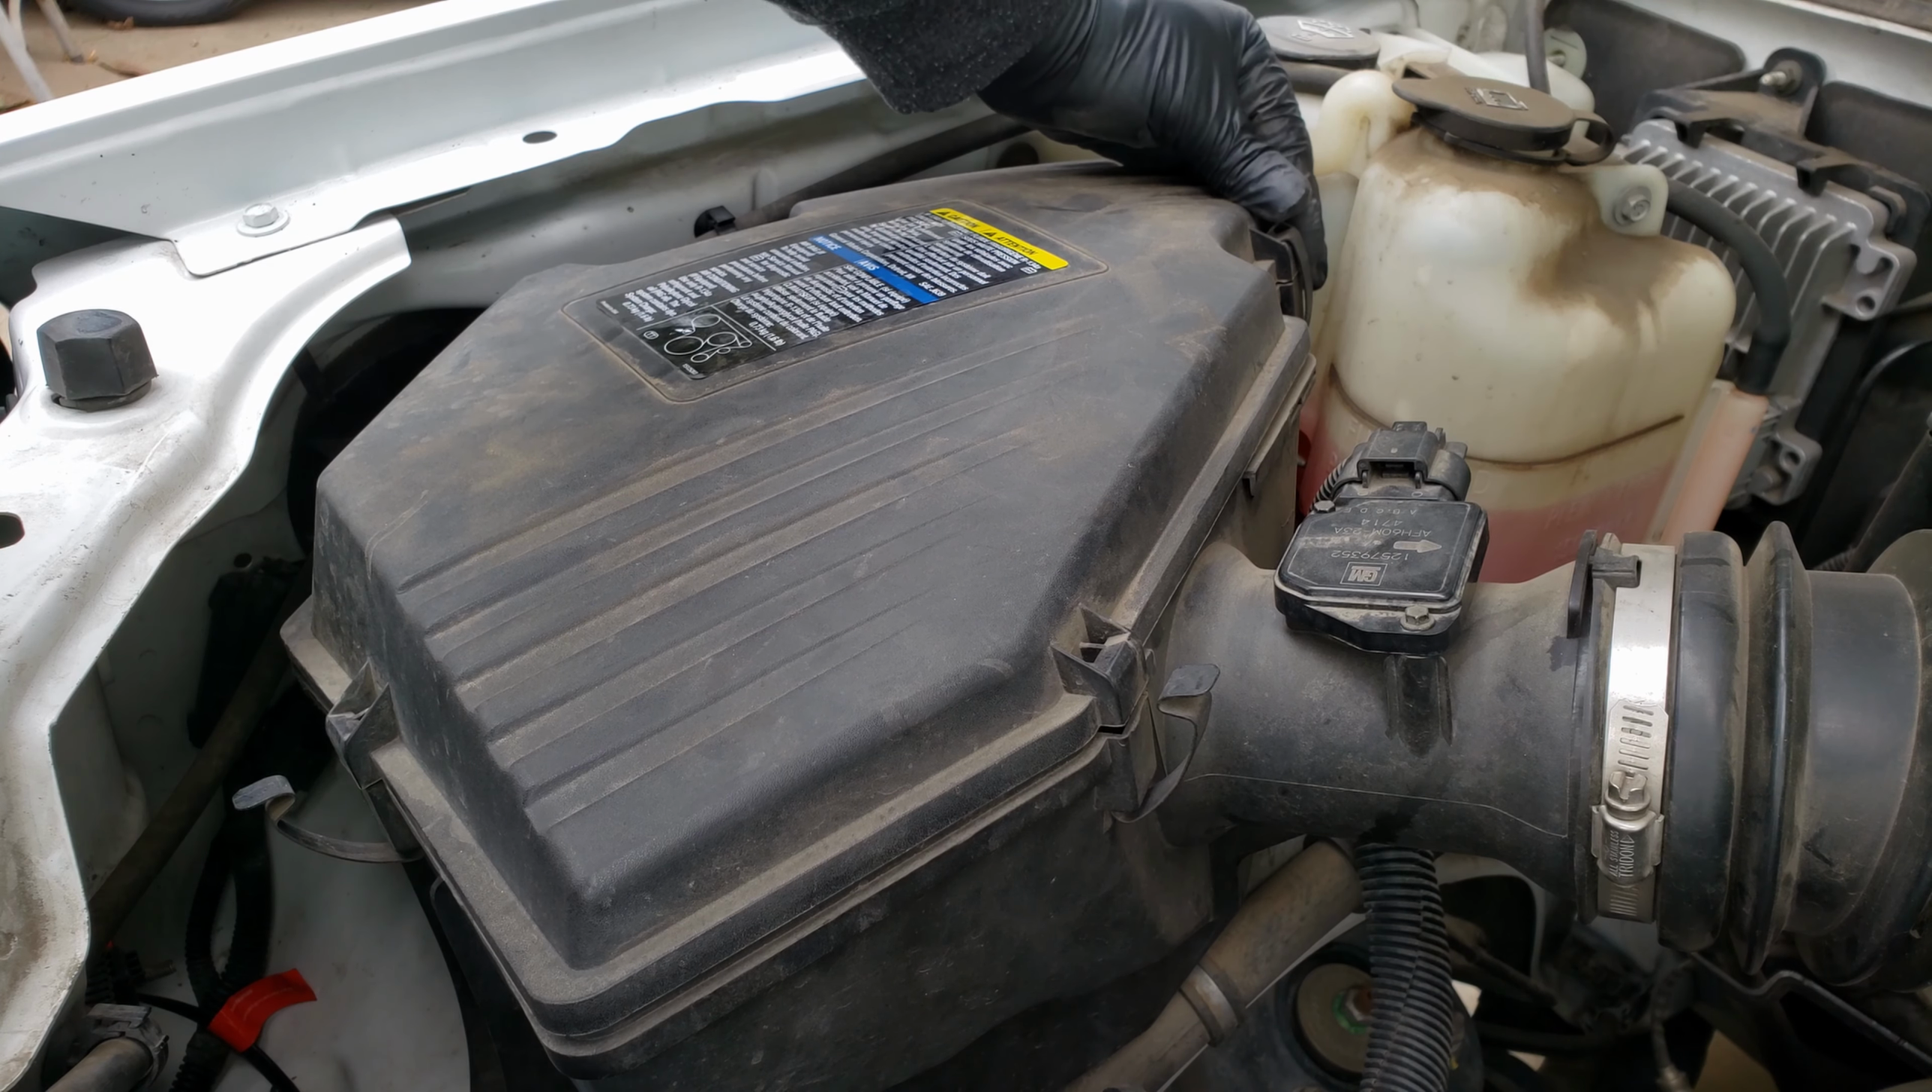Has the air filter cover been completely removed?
No.